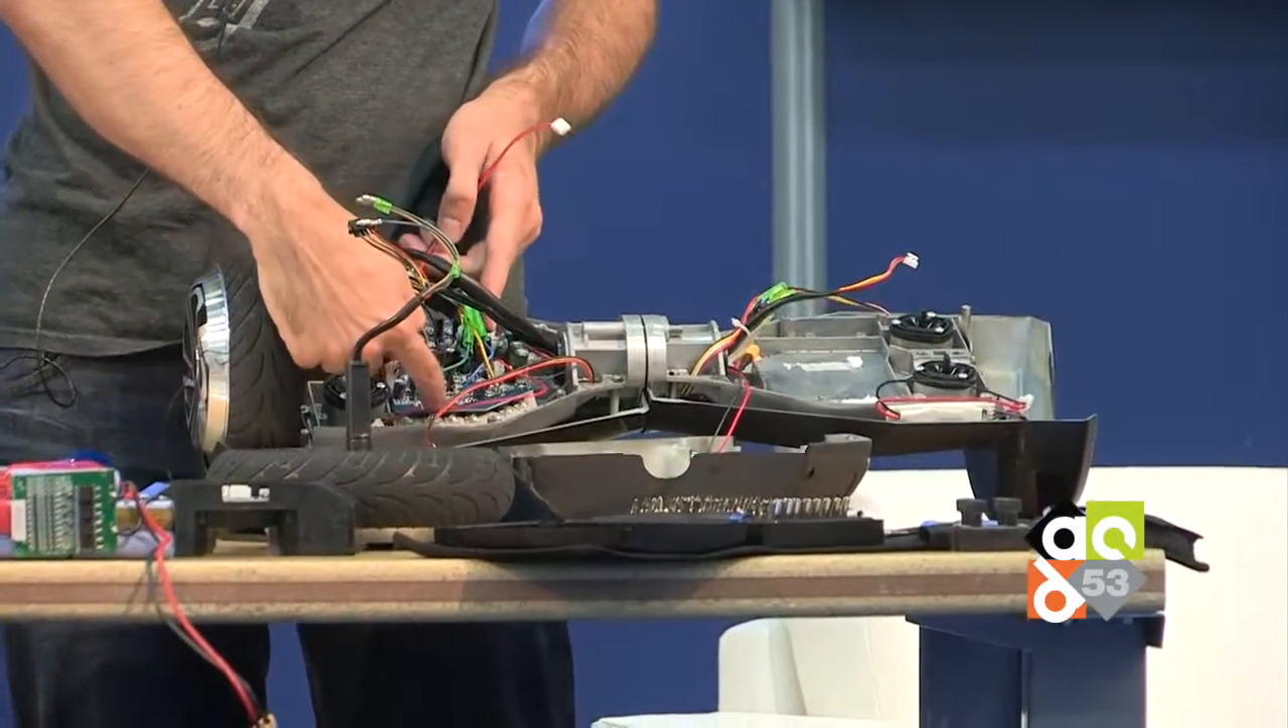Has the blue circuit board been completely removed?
No.